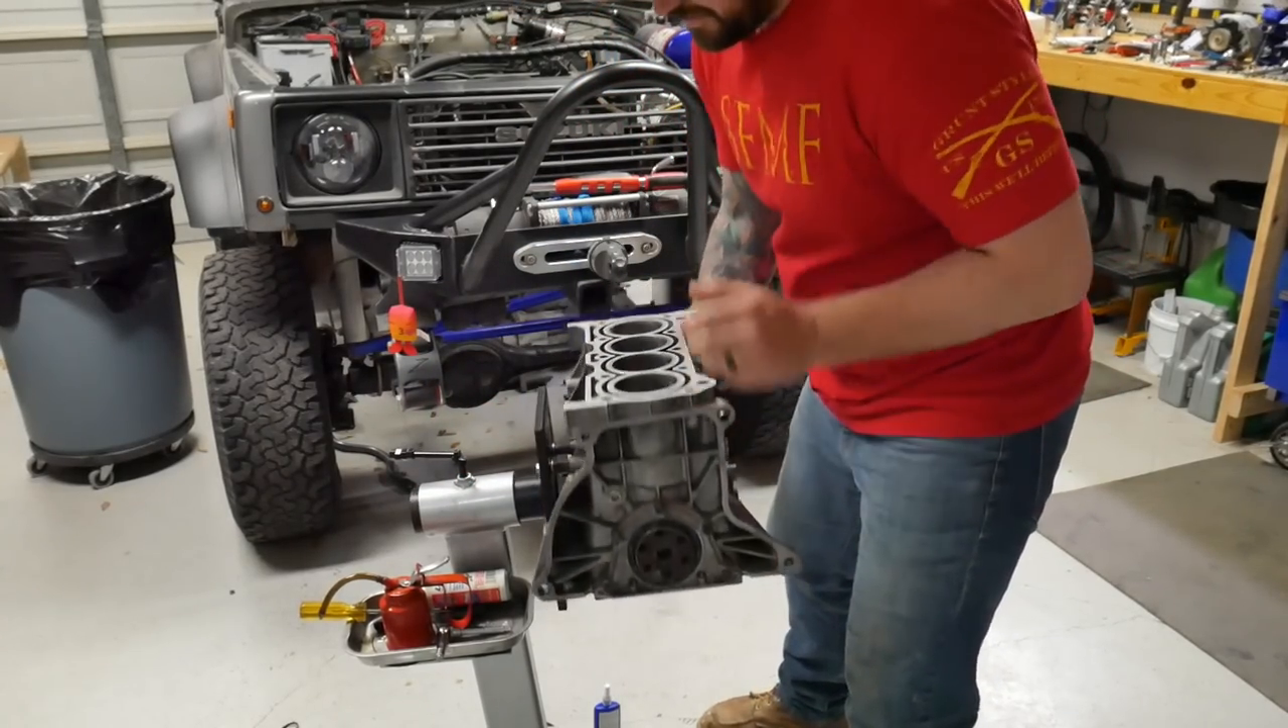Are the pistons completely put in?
No.